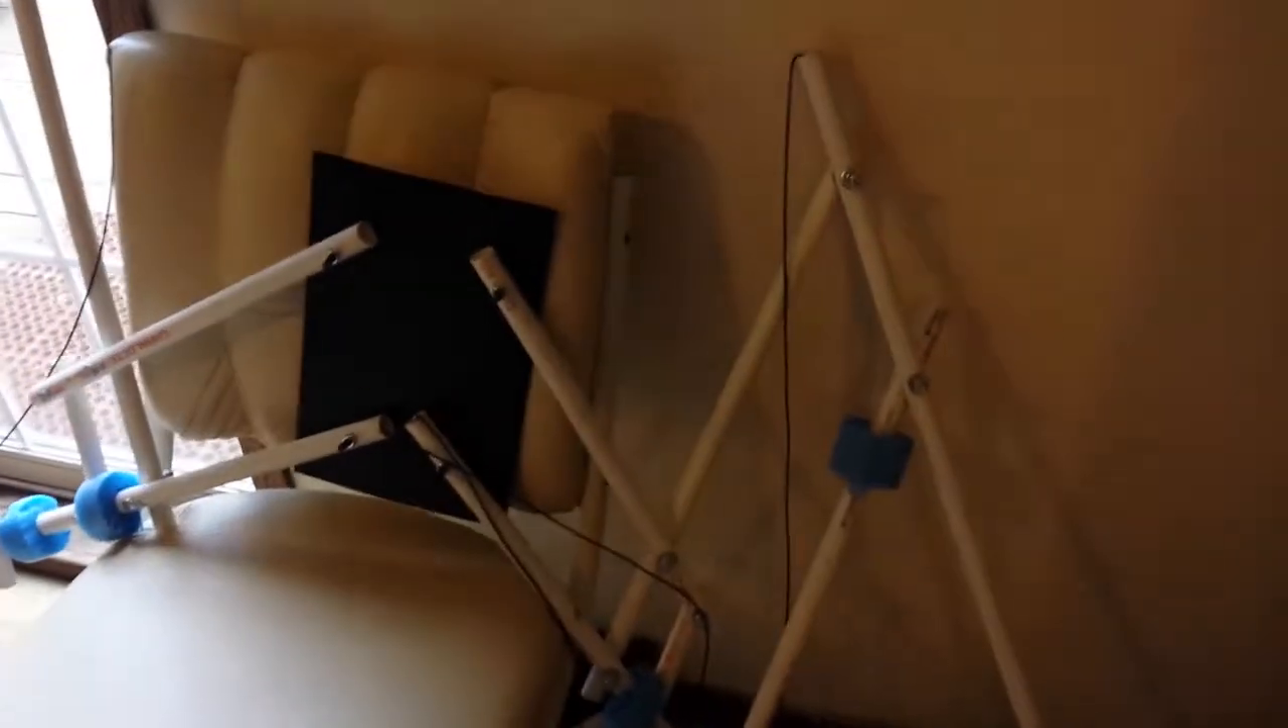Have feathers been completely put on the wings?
No.